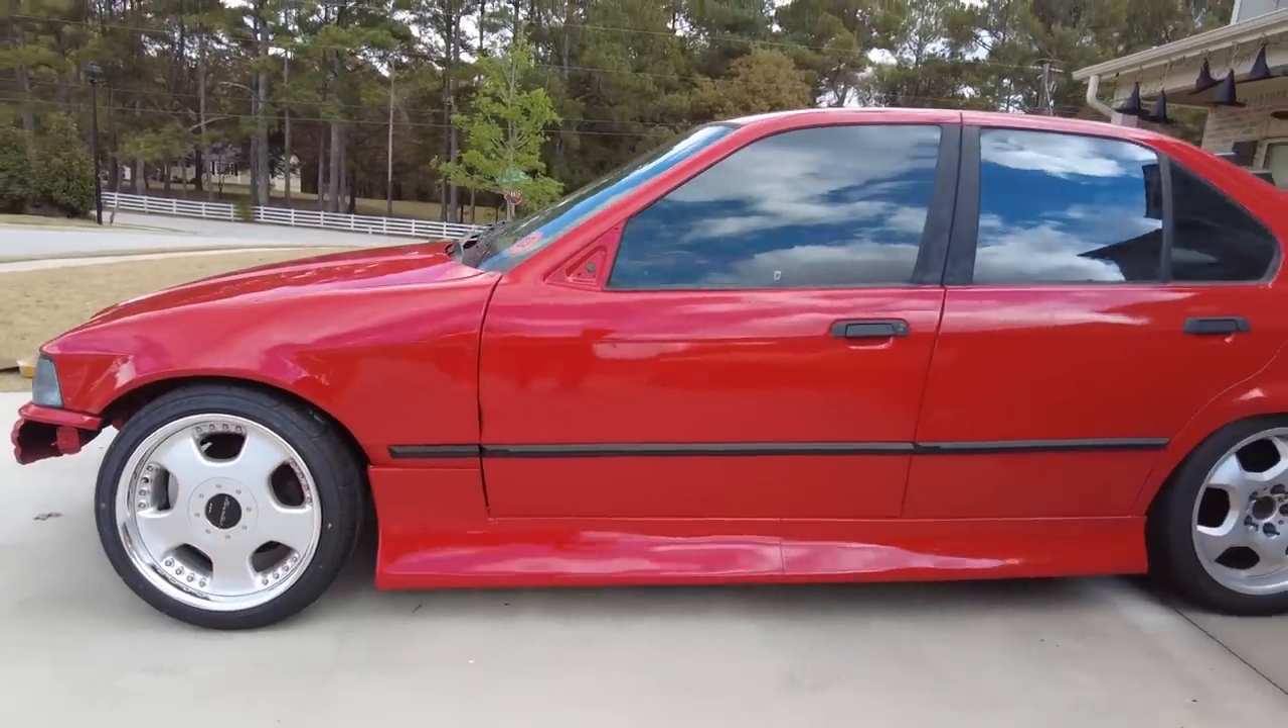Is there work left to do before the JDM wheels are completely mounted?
No.